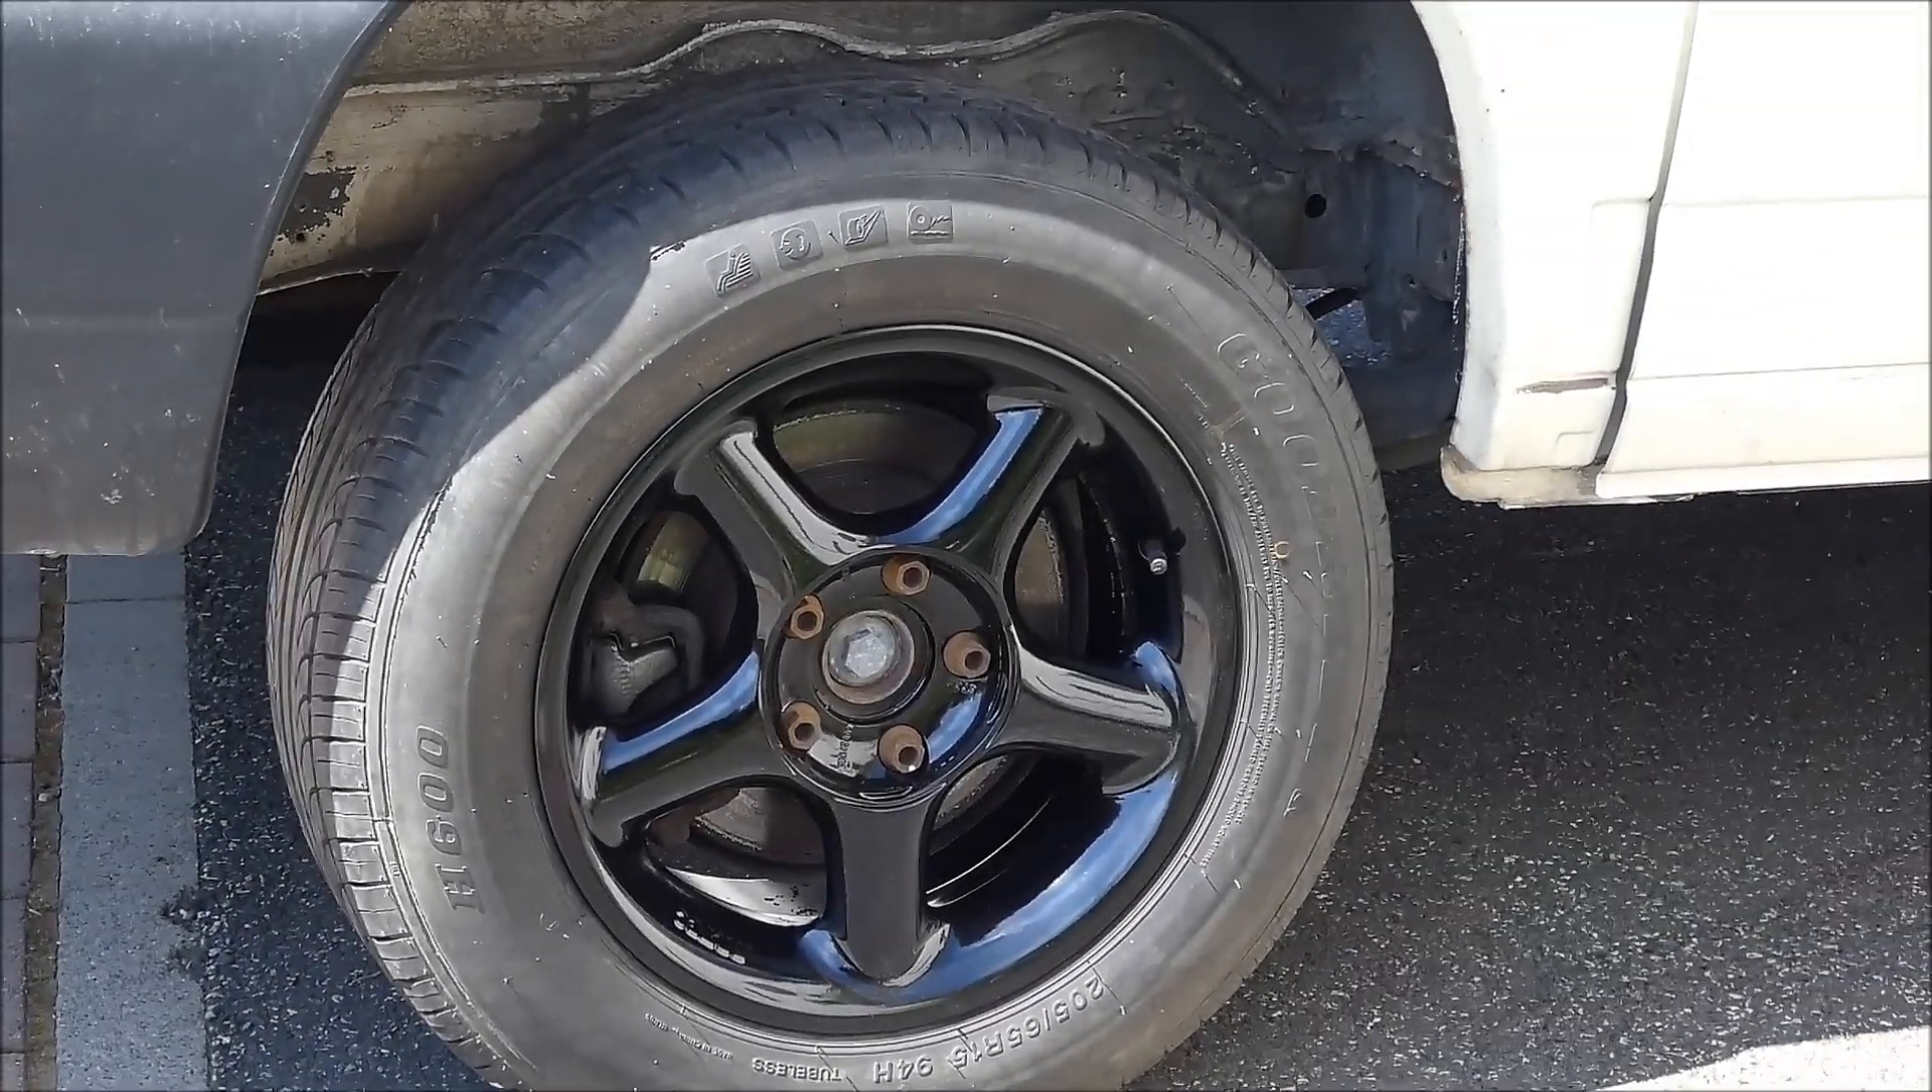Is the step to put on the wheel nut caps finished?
No.